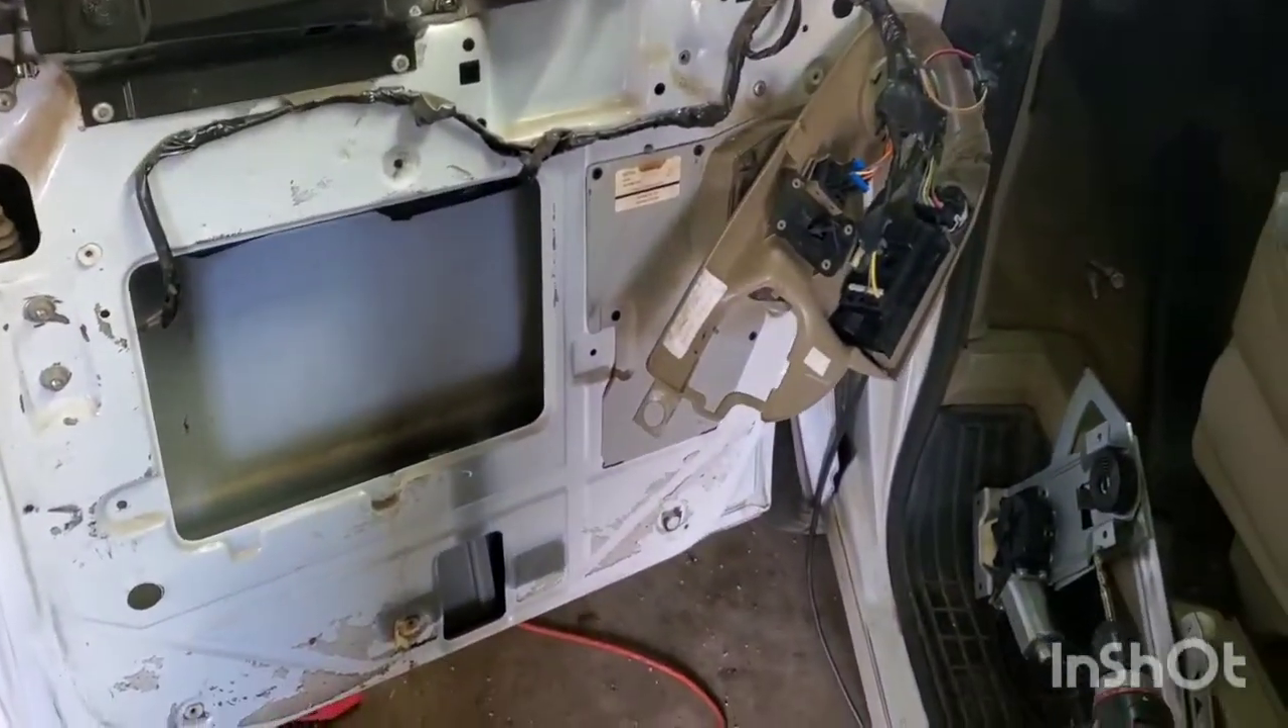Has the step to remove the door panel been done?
Yes.